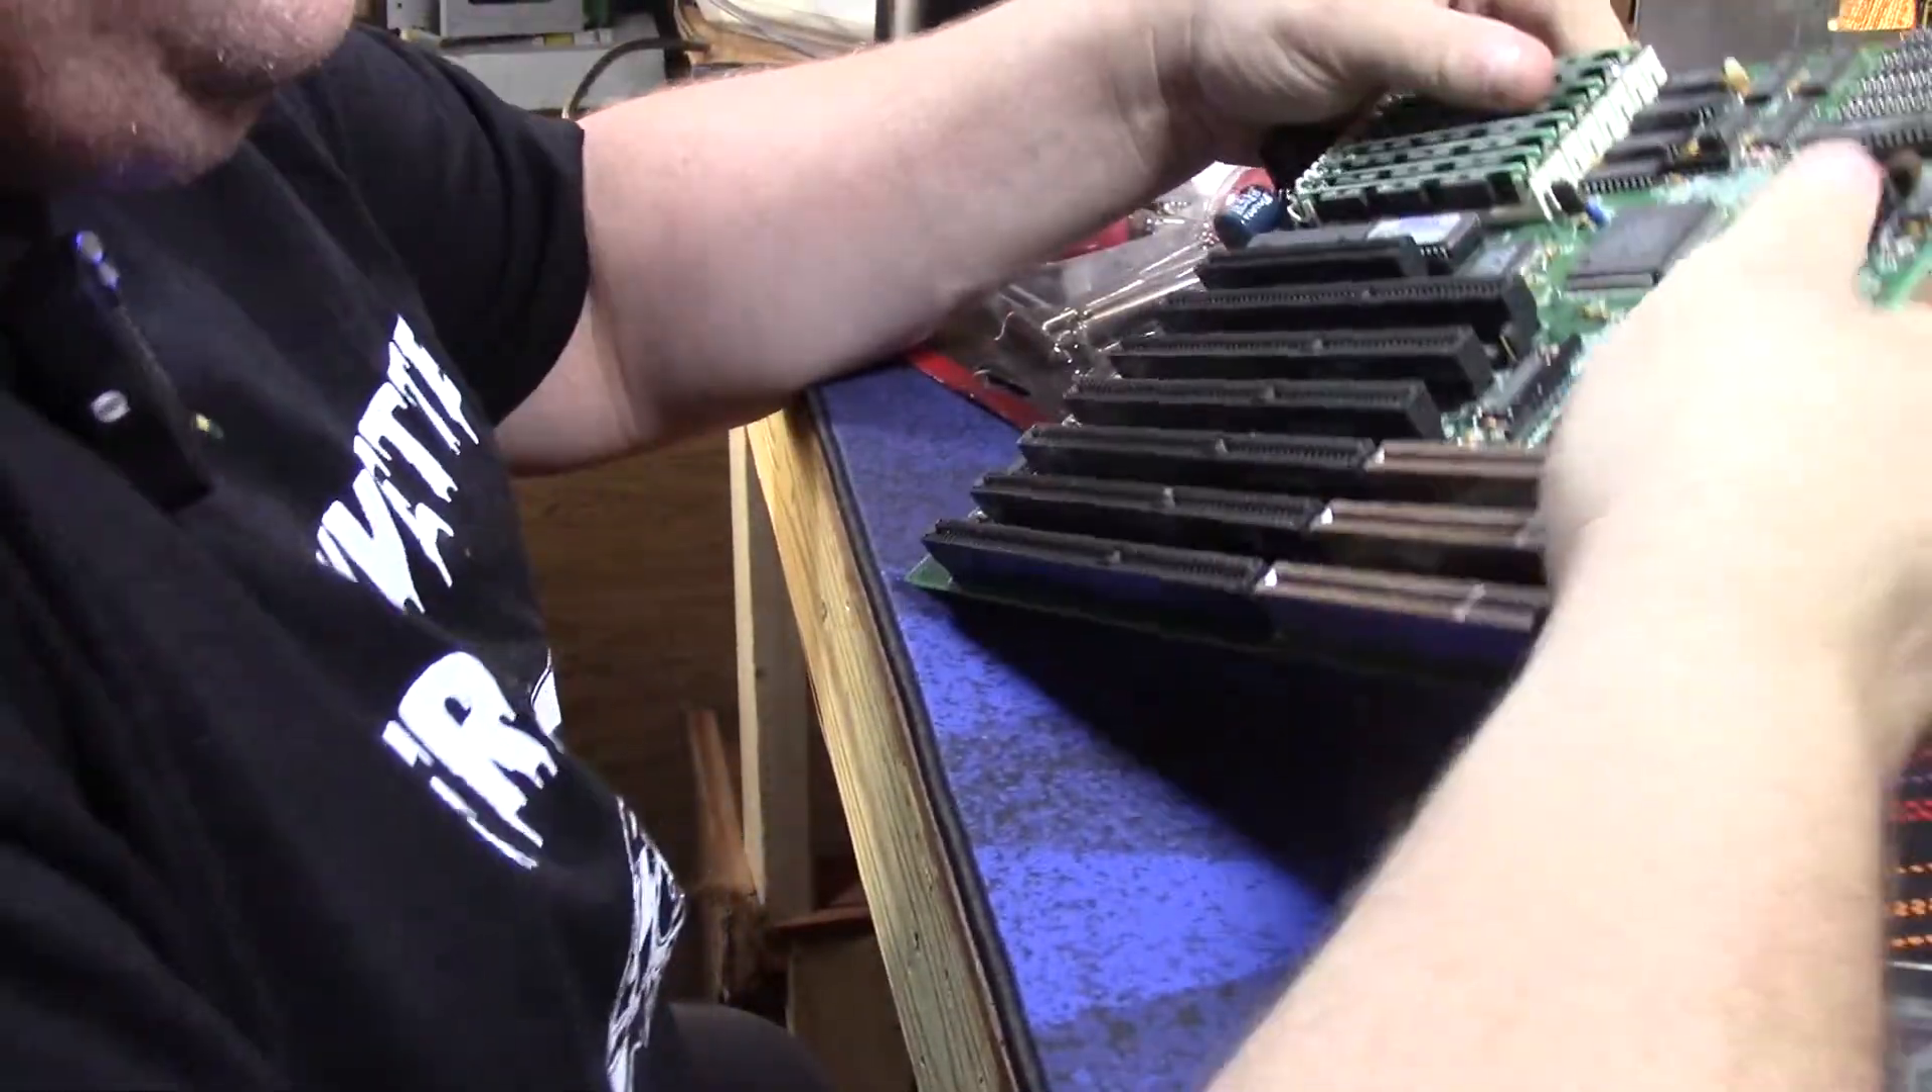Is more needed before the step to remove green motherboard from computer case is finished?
No.